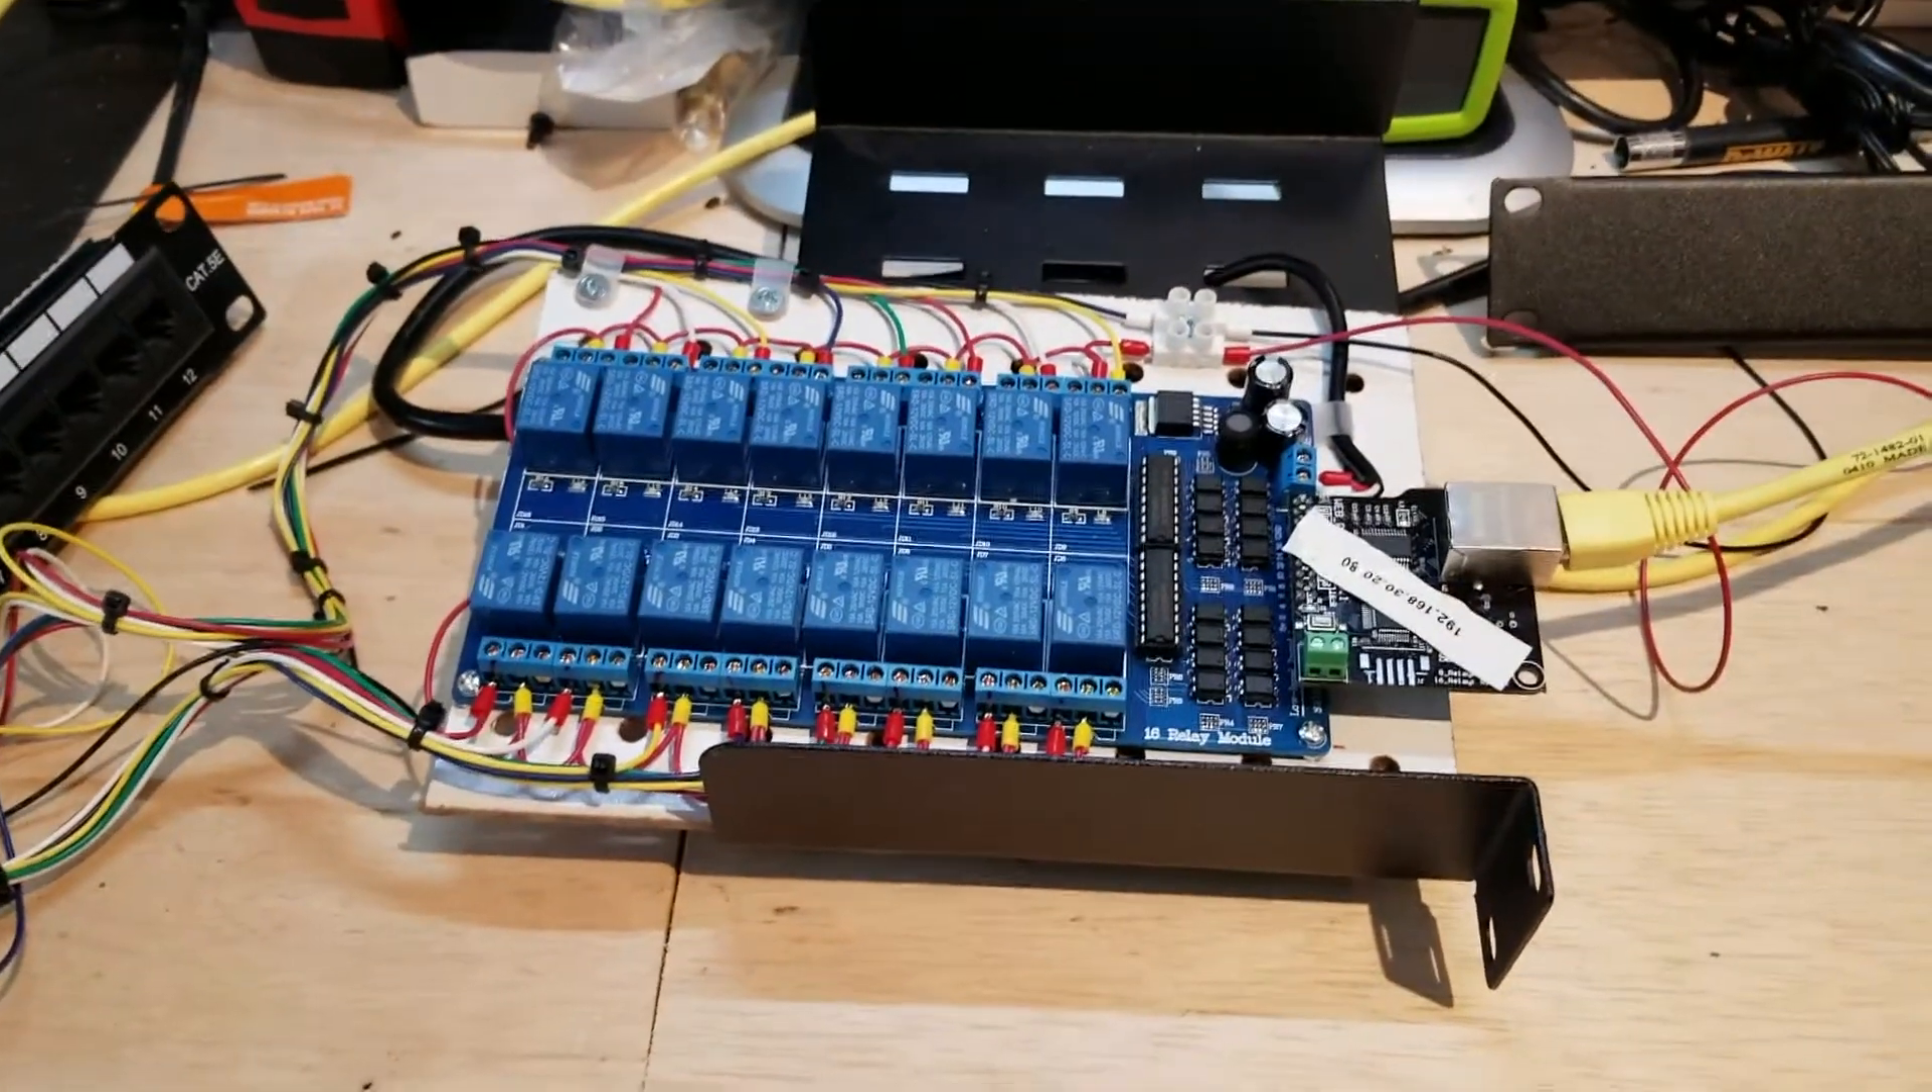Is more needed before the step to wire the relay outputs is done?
No.